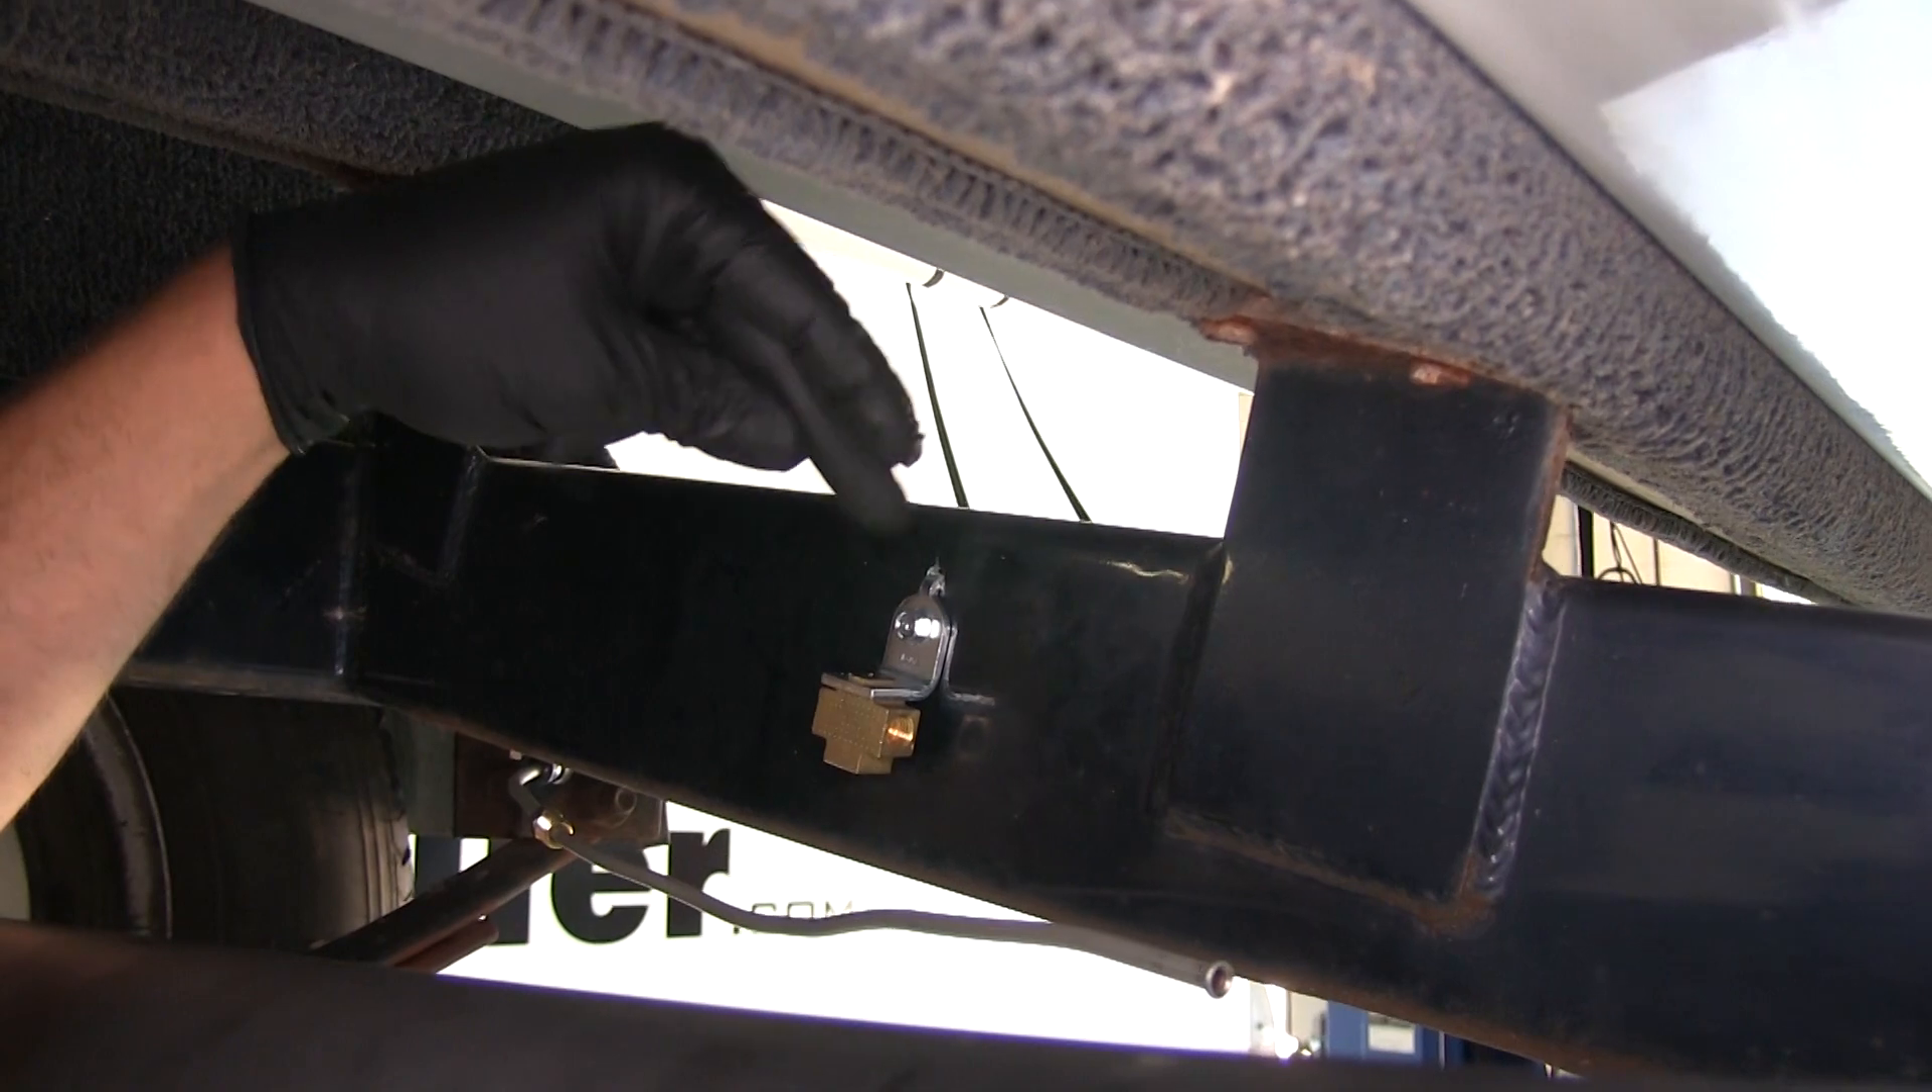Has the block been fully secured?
Yes.